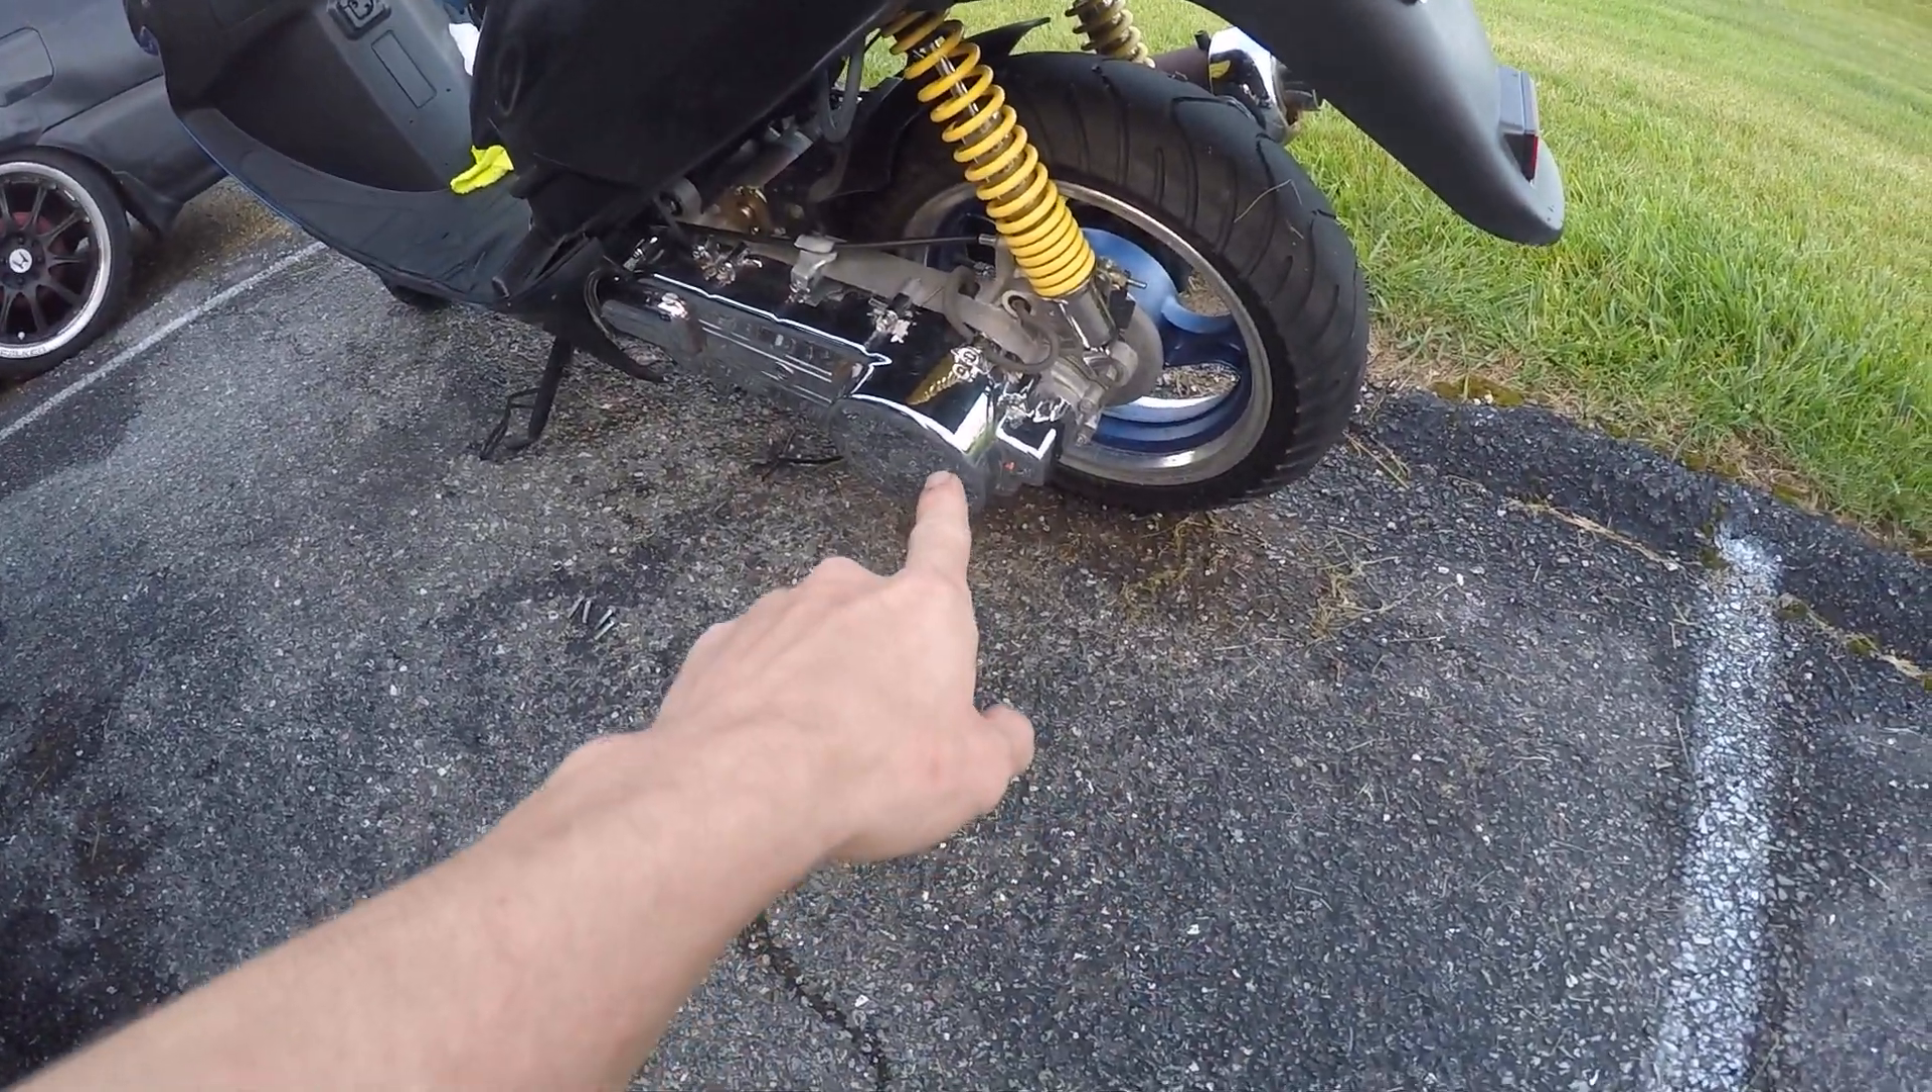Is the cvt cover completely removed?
No.